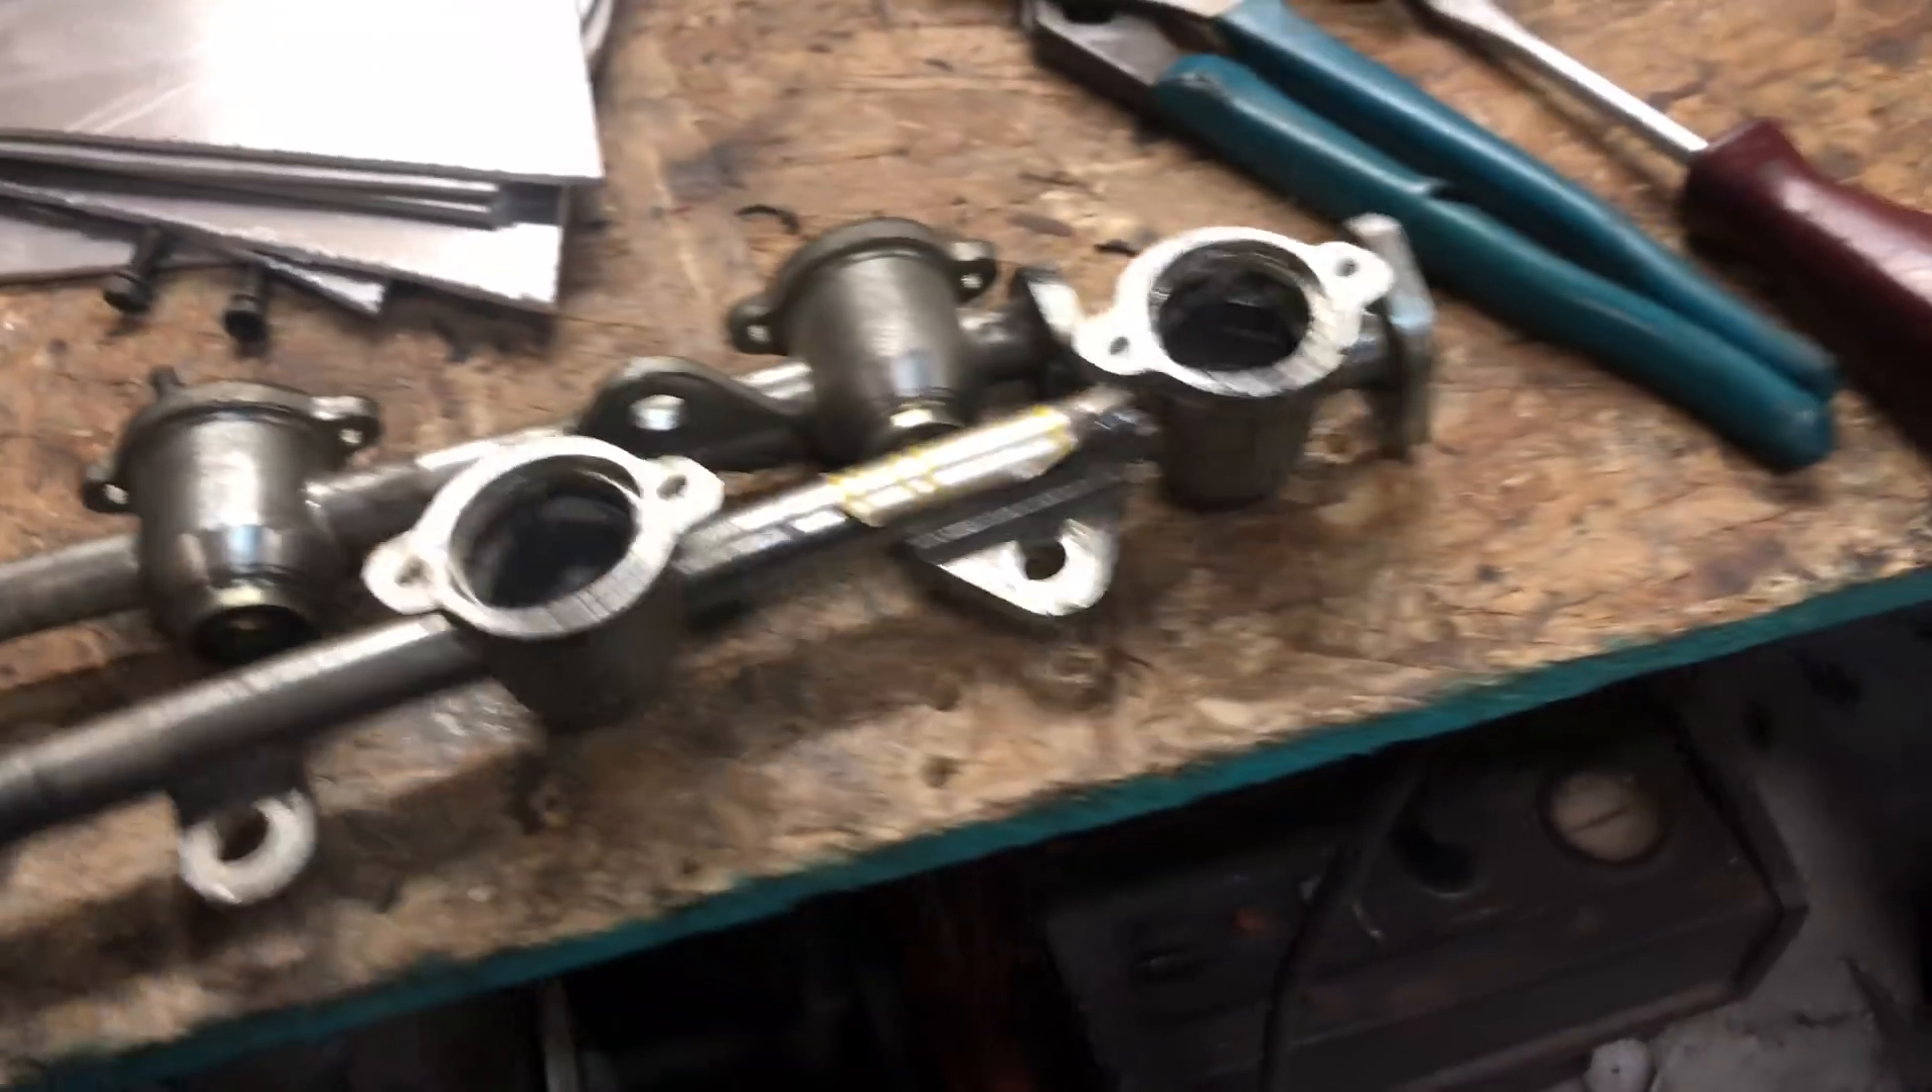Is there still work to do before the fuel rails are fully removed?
No.